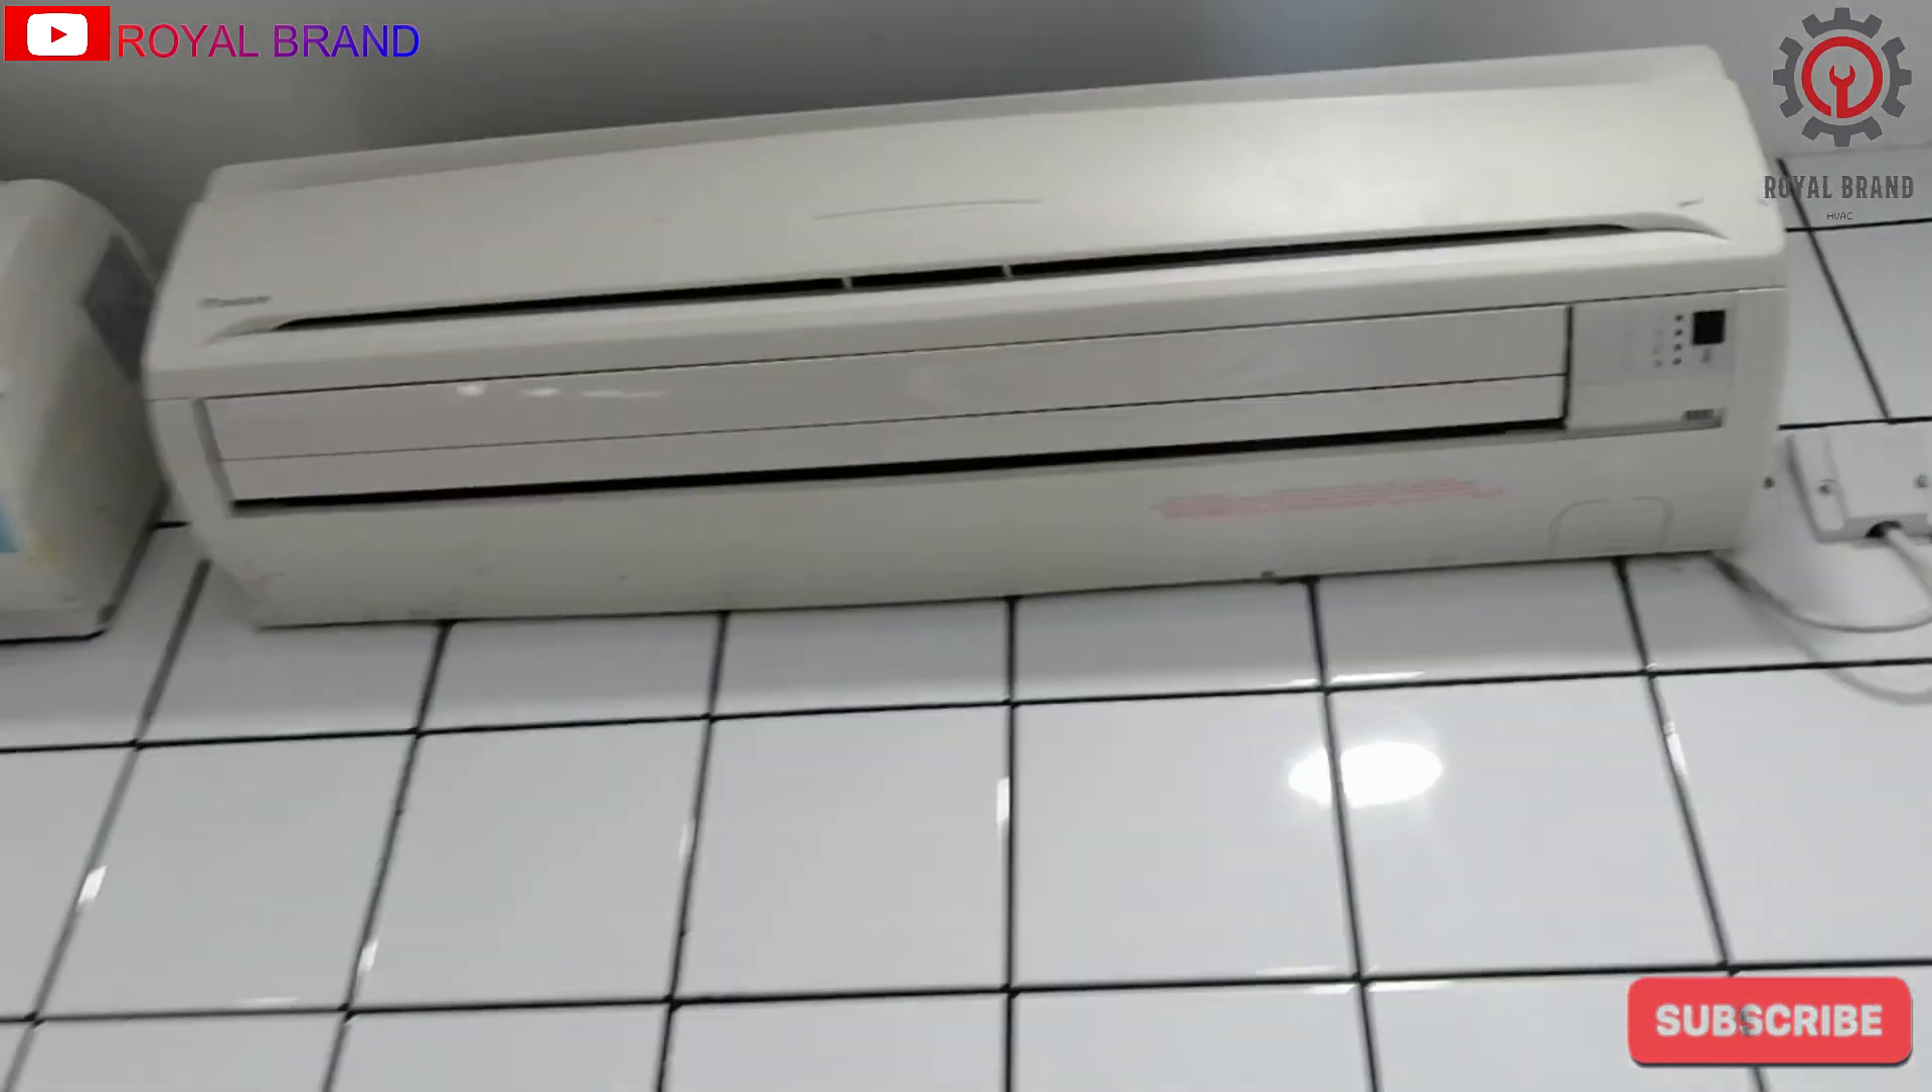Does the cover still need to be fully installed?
No.